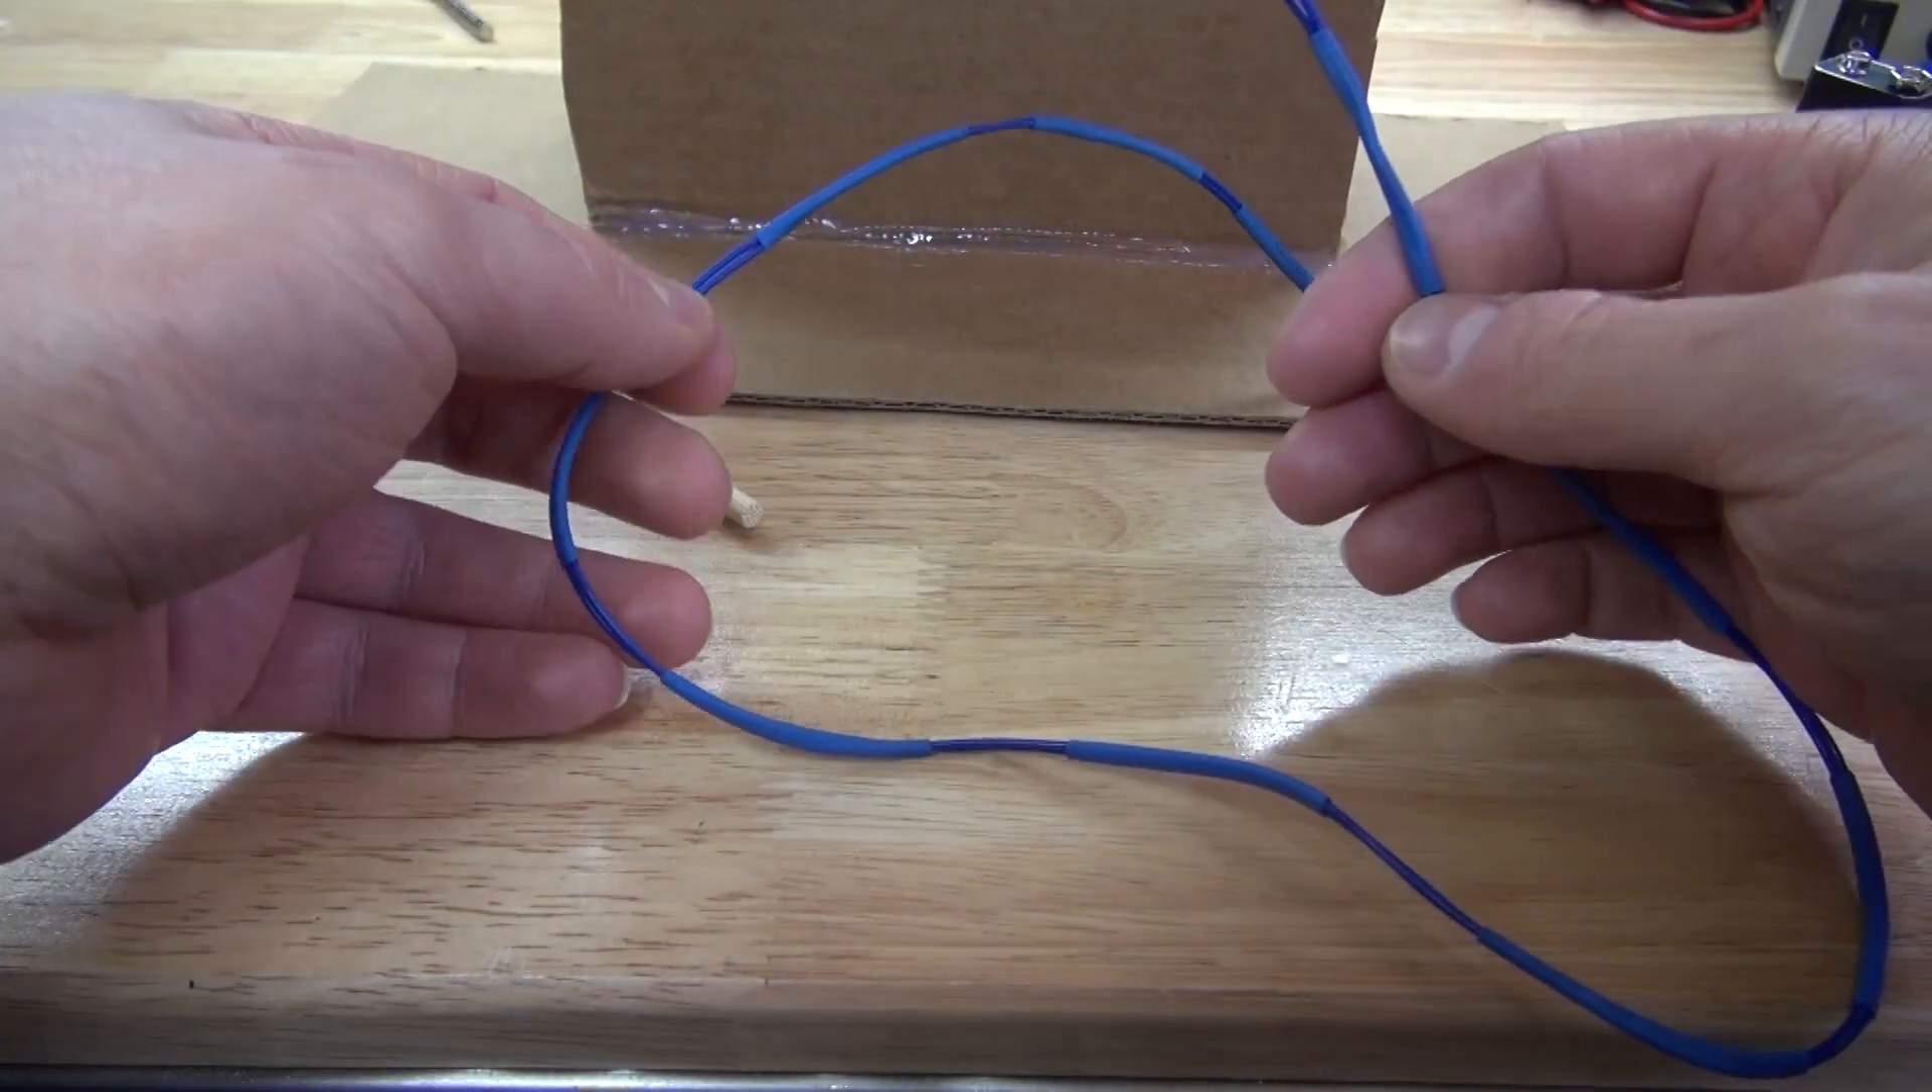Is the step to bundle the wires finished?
Yes.